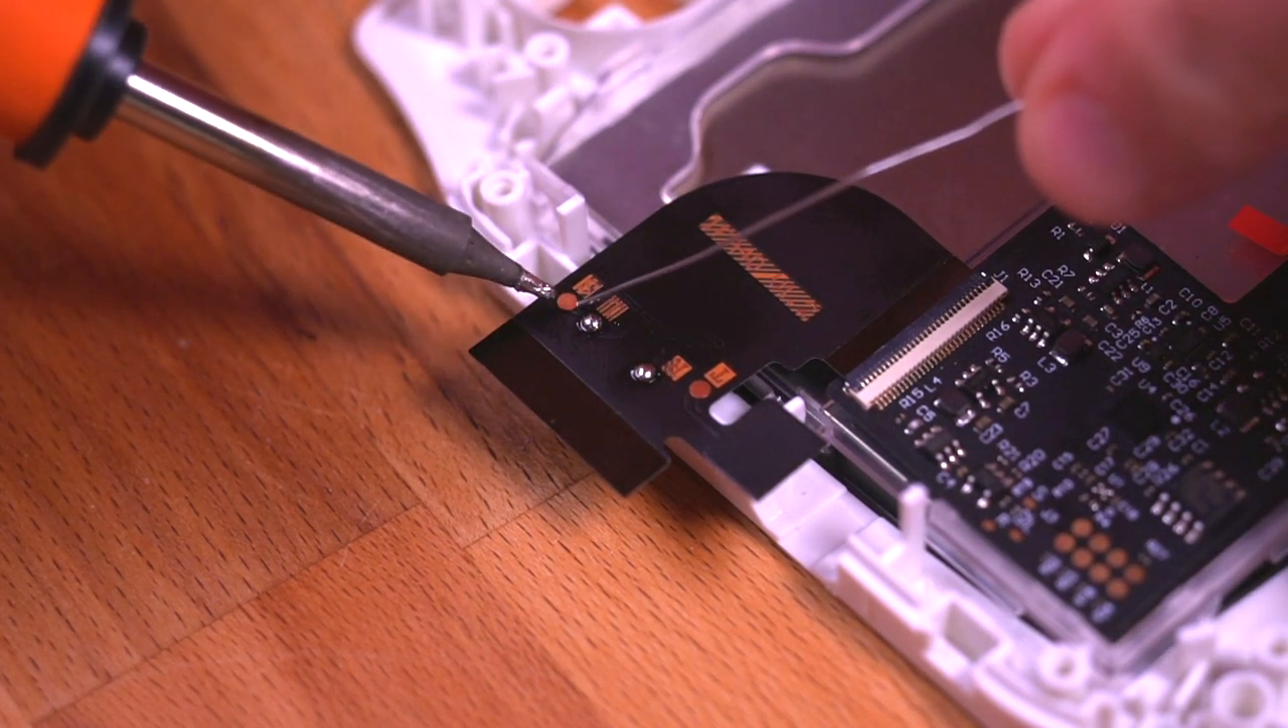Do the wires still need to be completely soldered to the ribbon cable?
Yes.